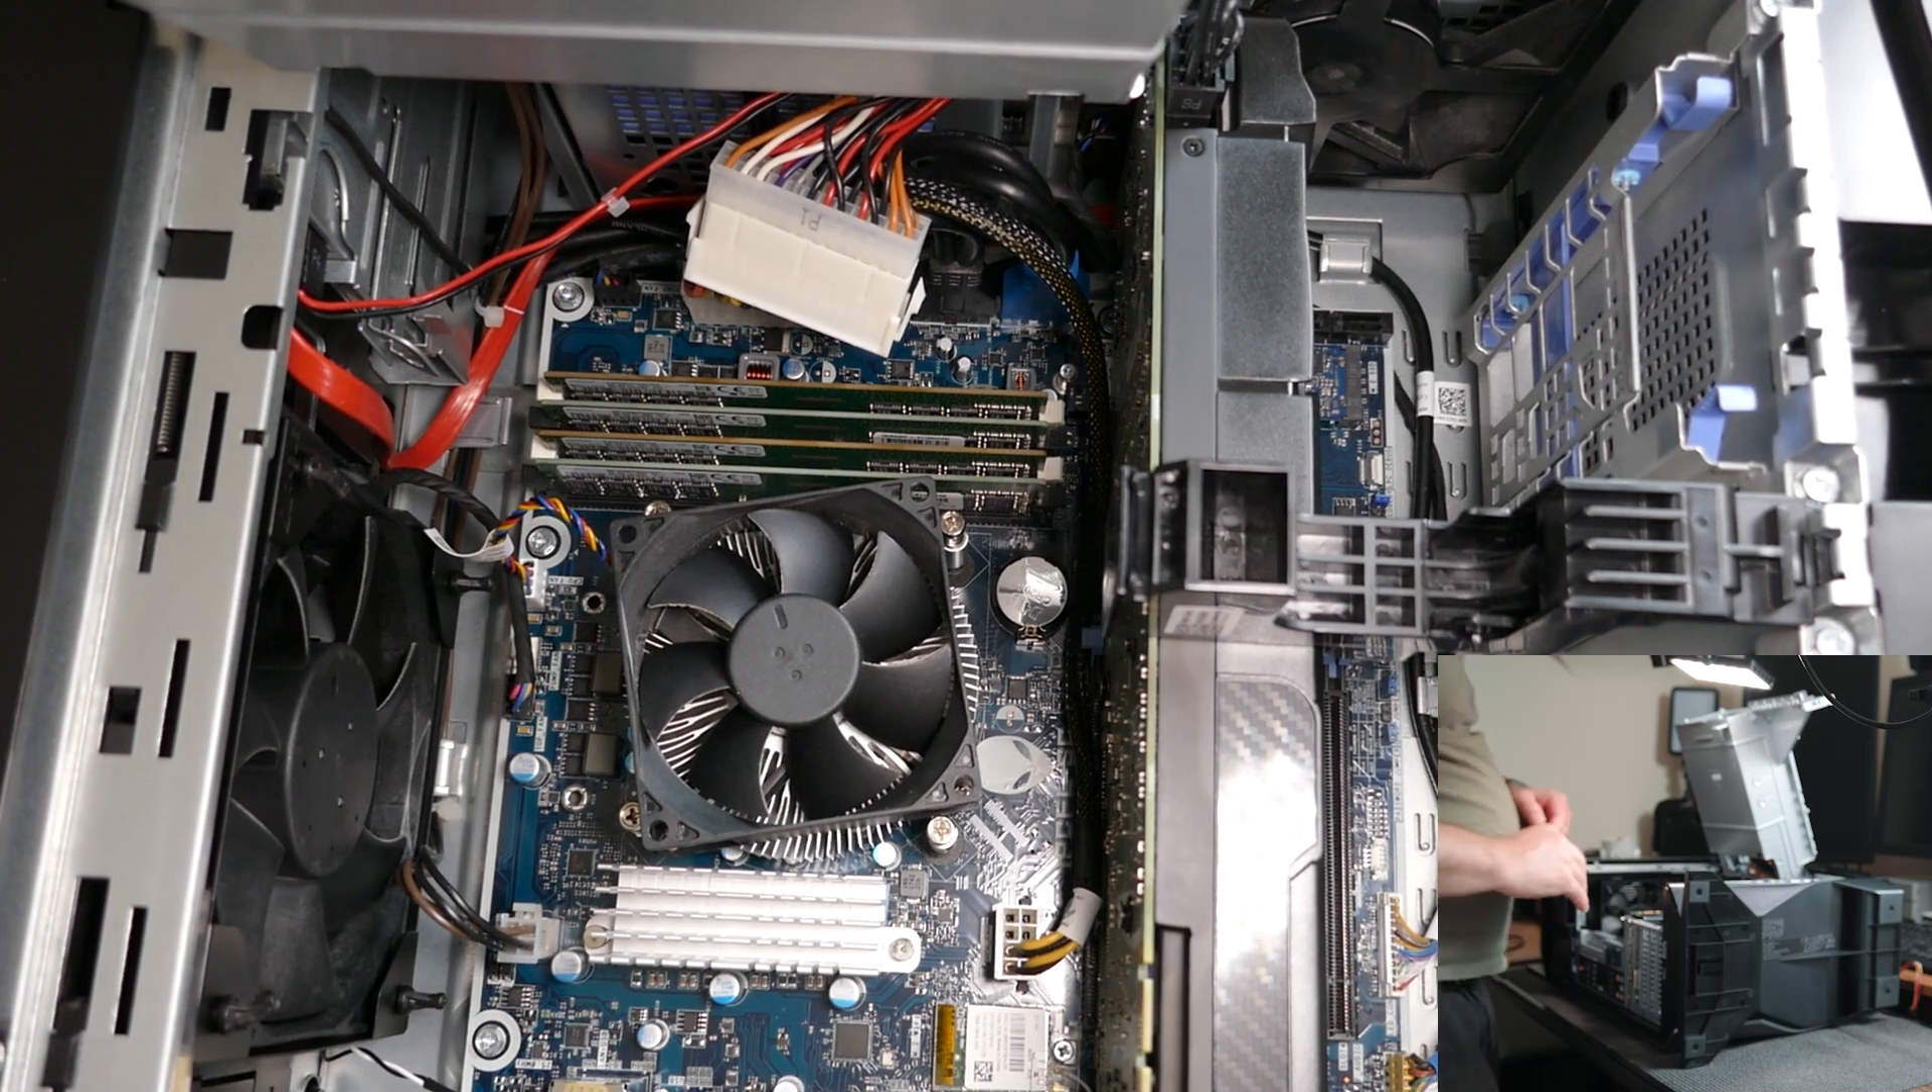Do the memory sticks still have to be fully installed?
No.